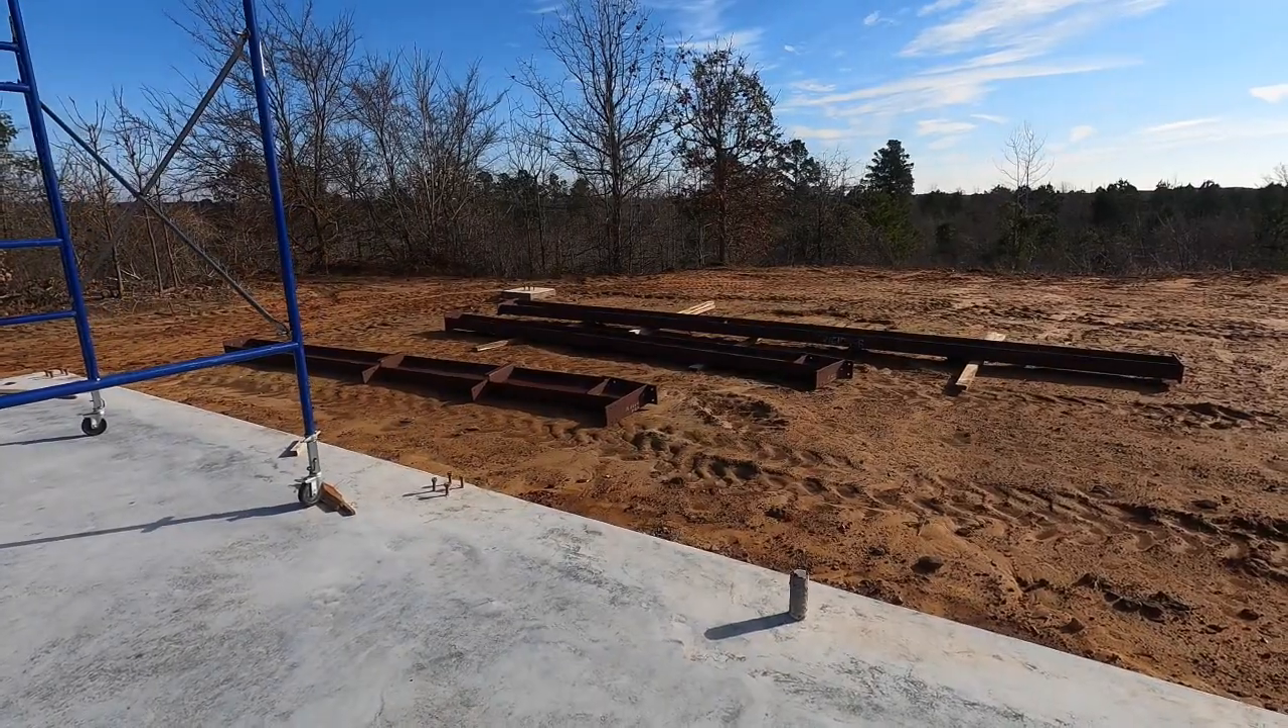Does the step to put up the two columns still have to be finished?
Yes.